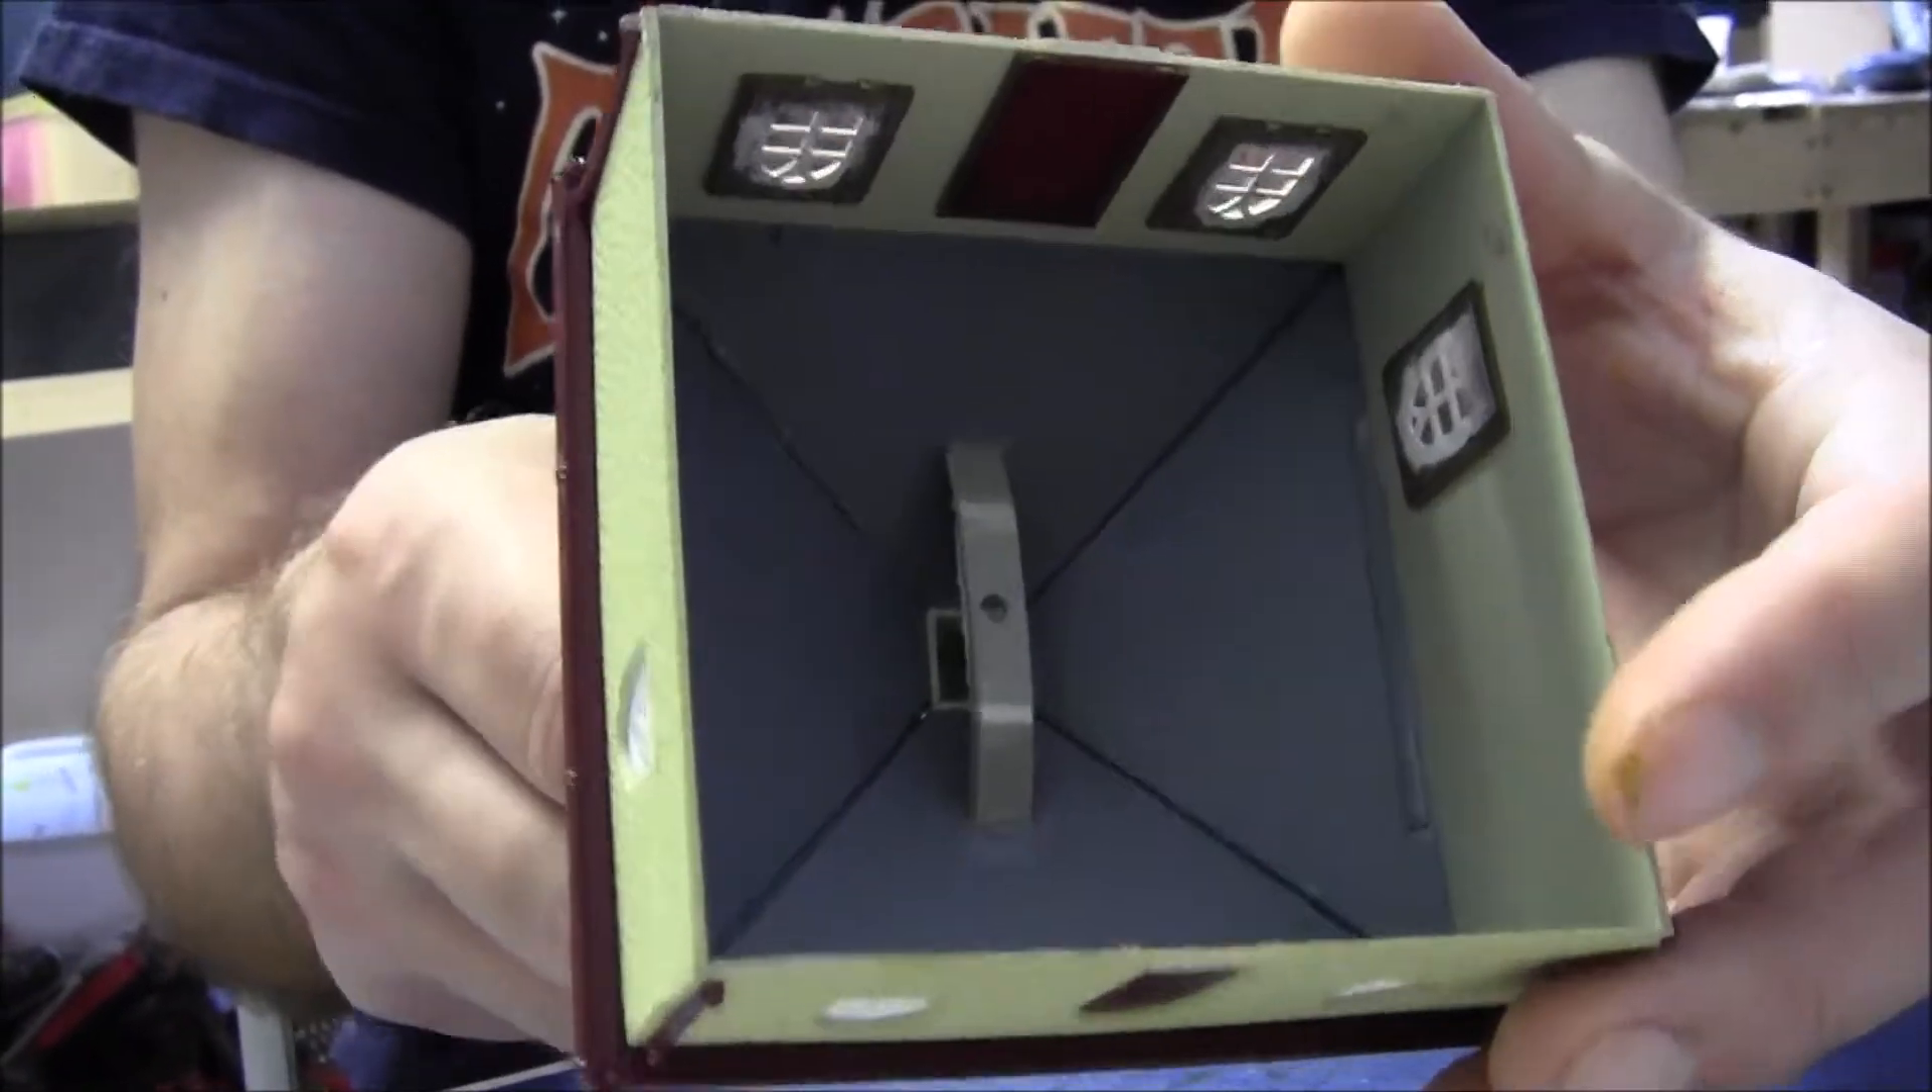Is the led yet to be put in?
Yes.